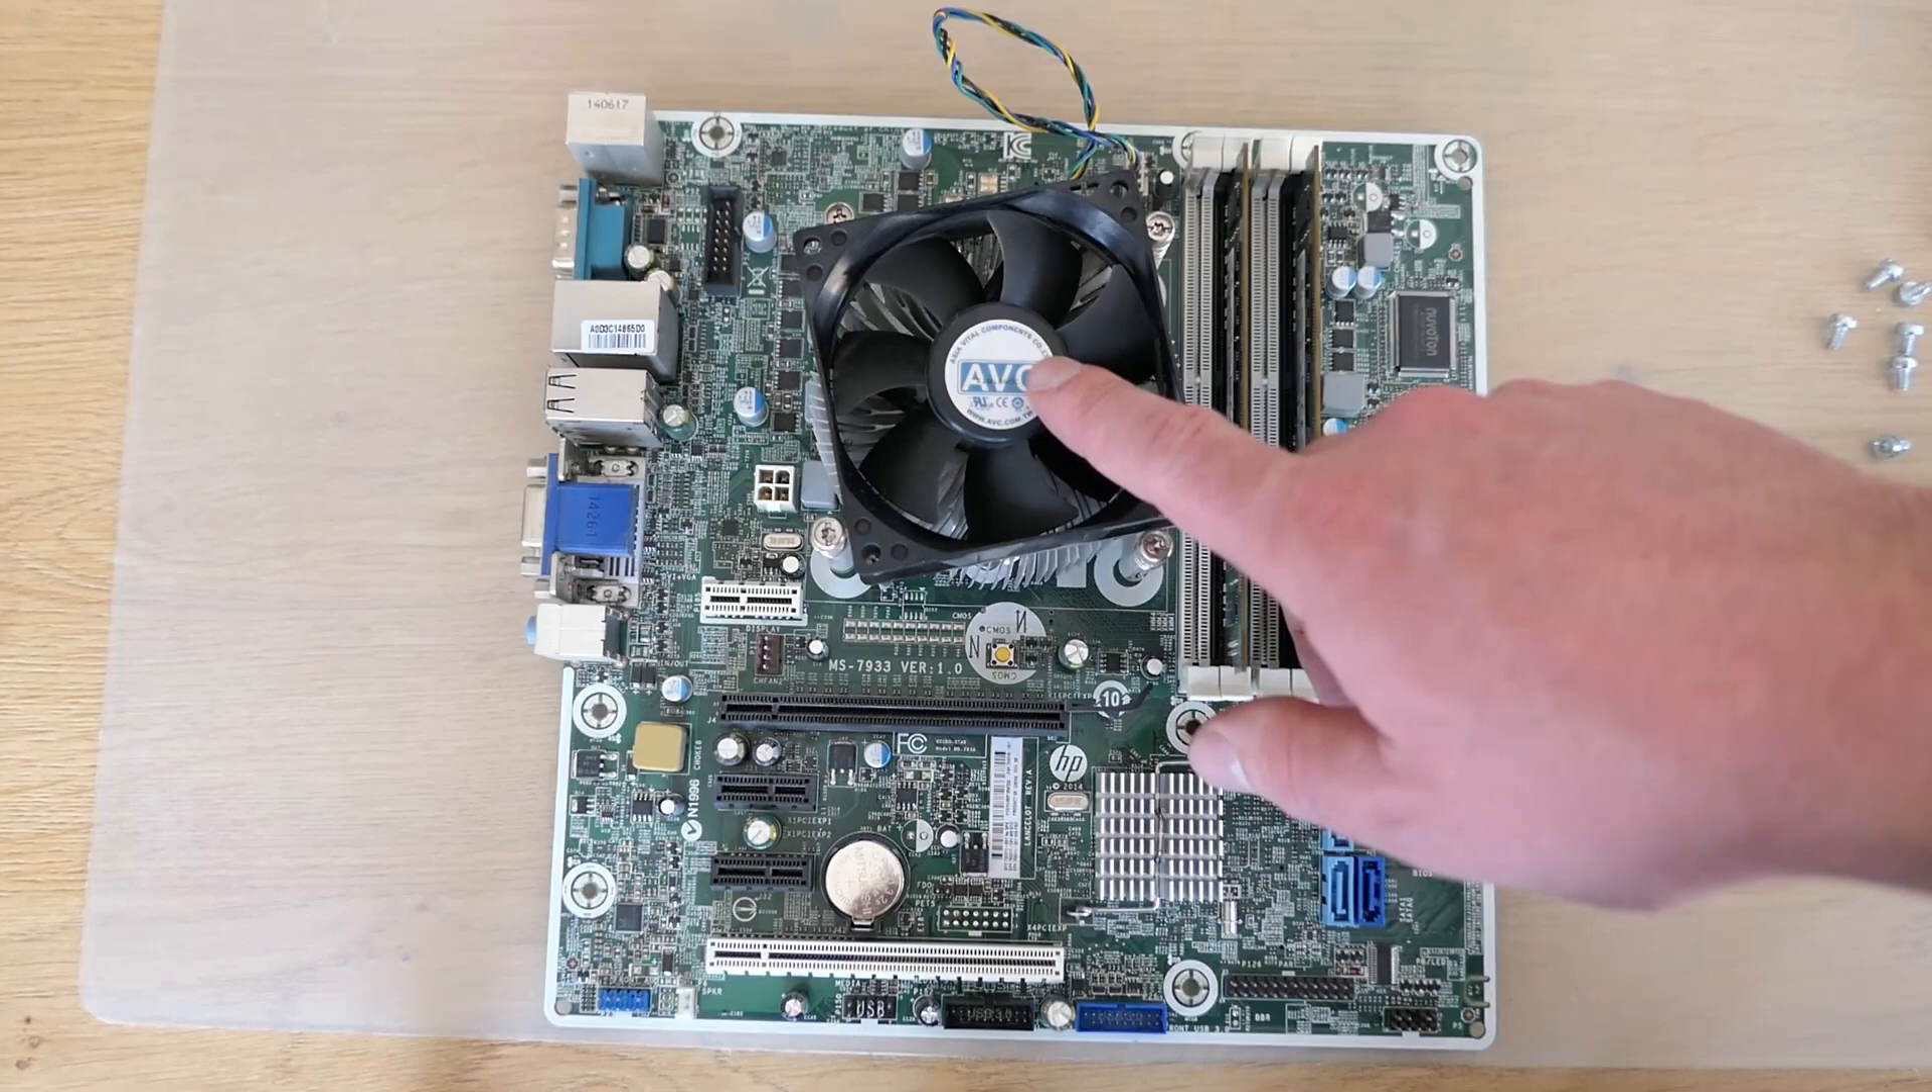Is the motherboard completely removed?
Yes.